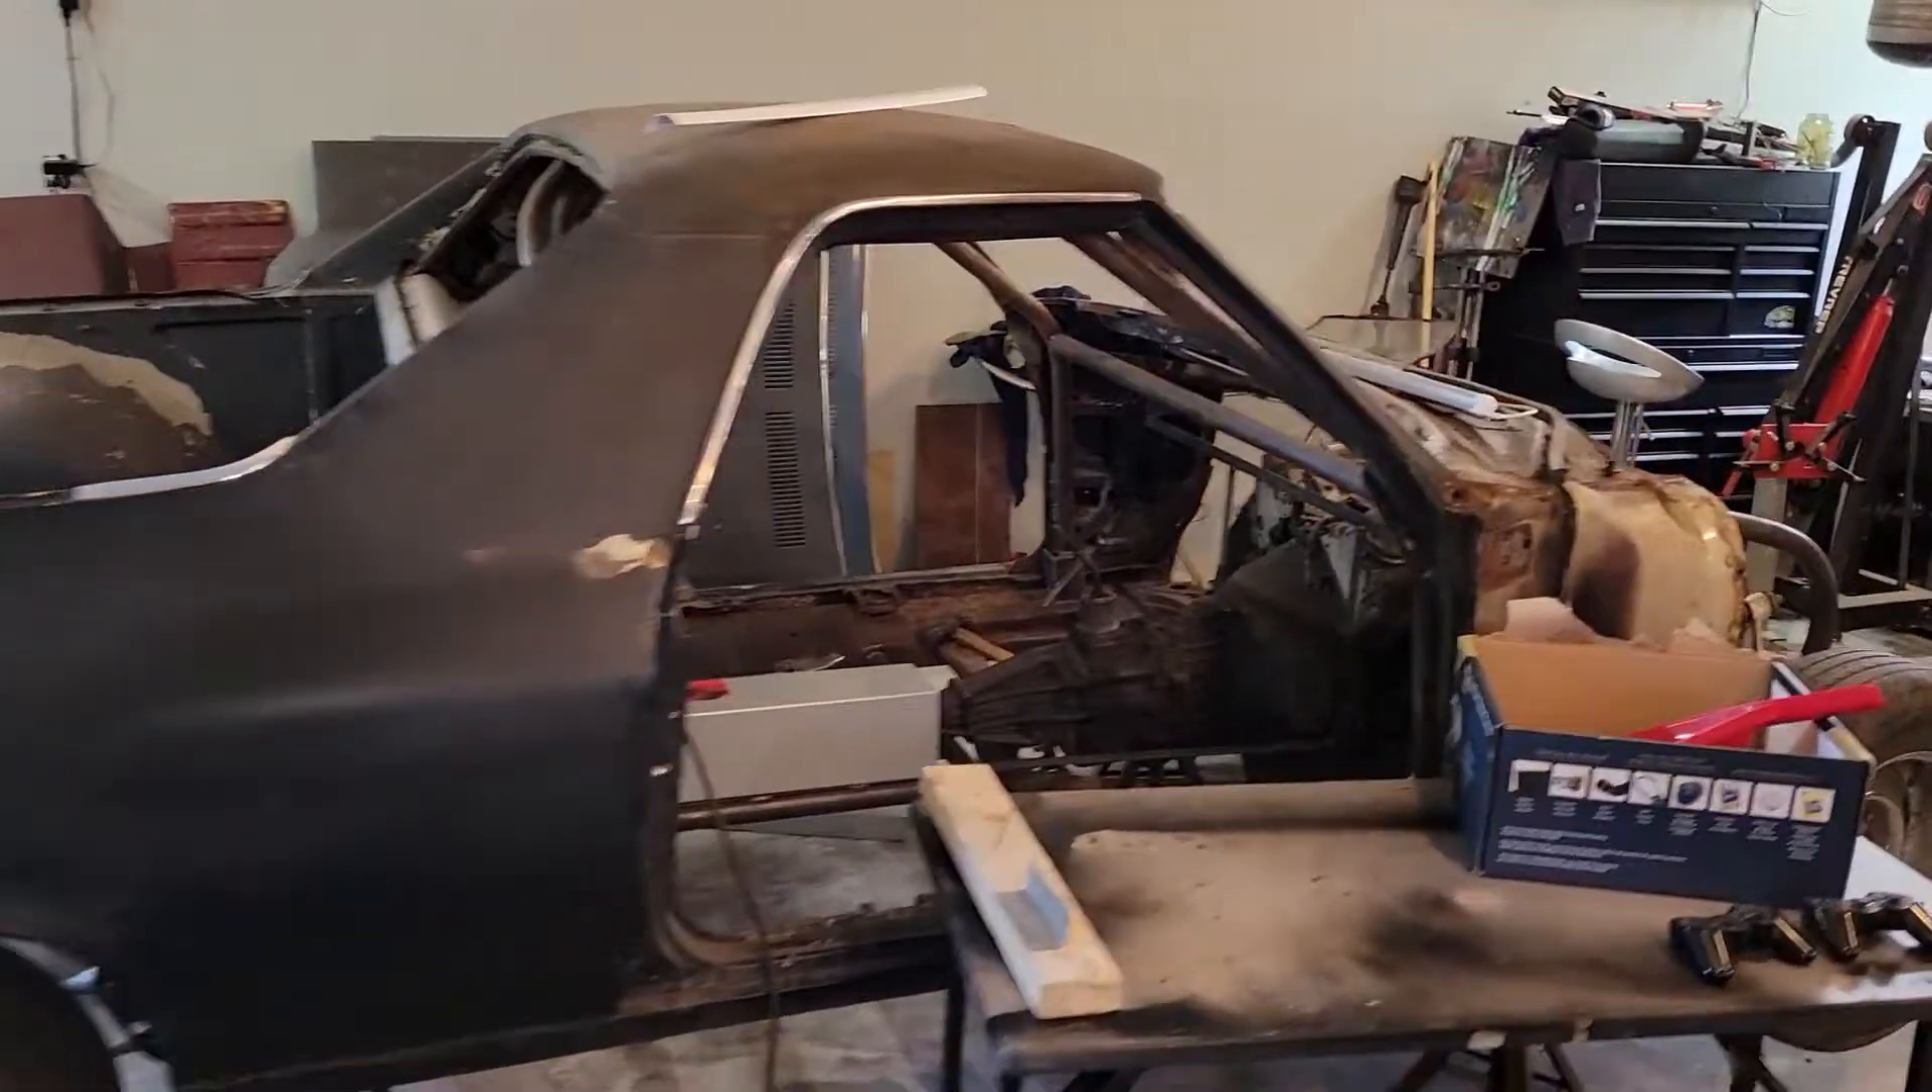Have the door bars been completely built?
No.